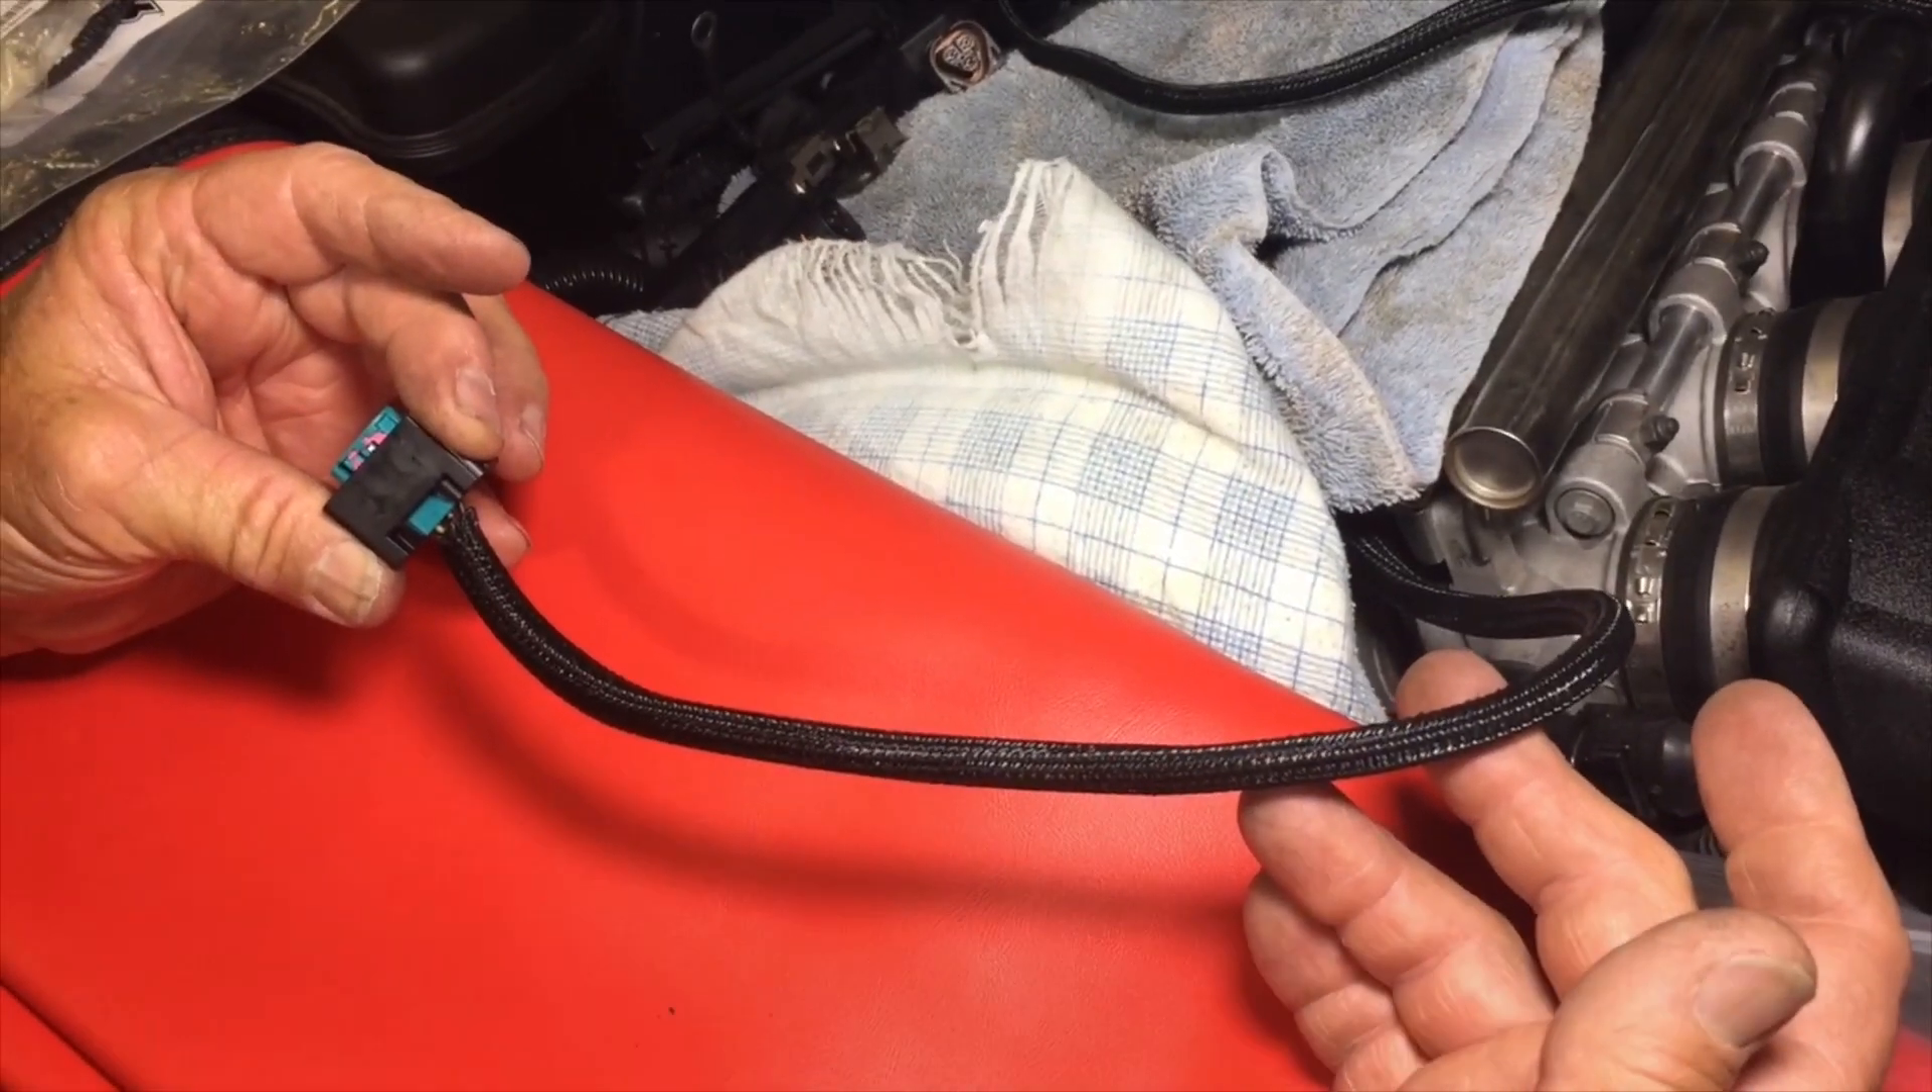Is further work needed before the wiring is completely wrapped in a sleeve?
No.